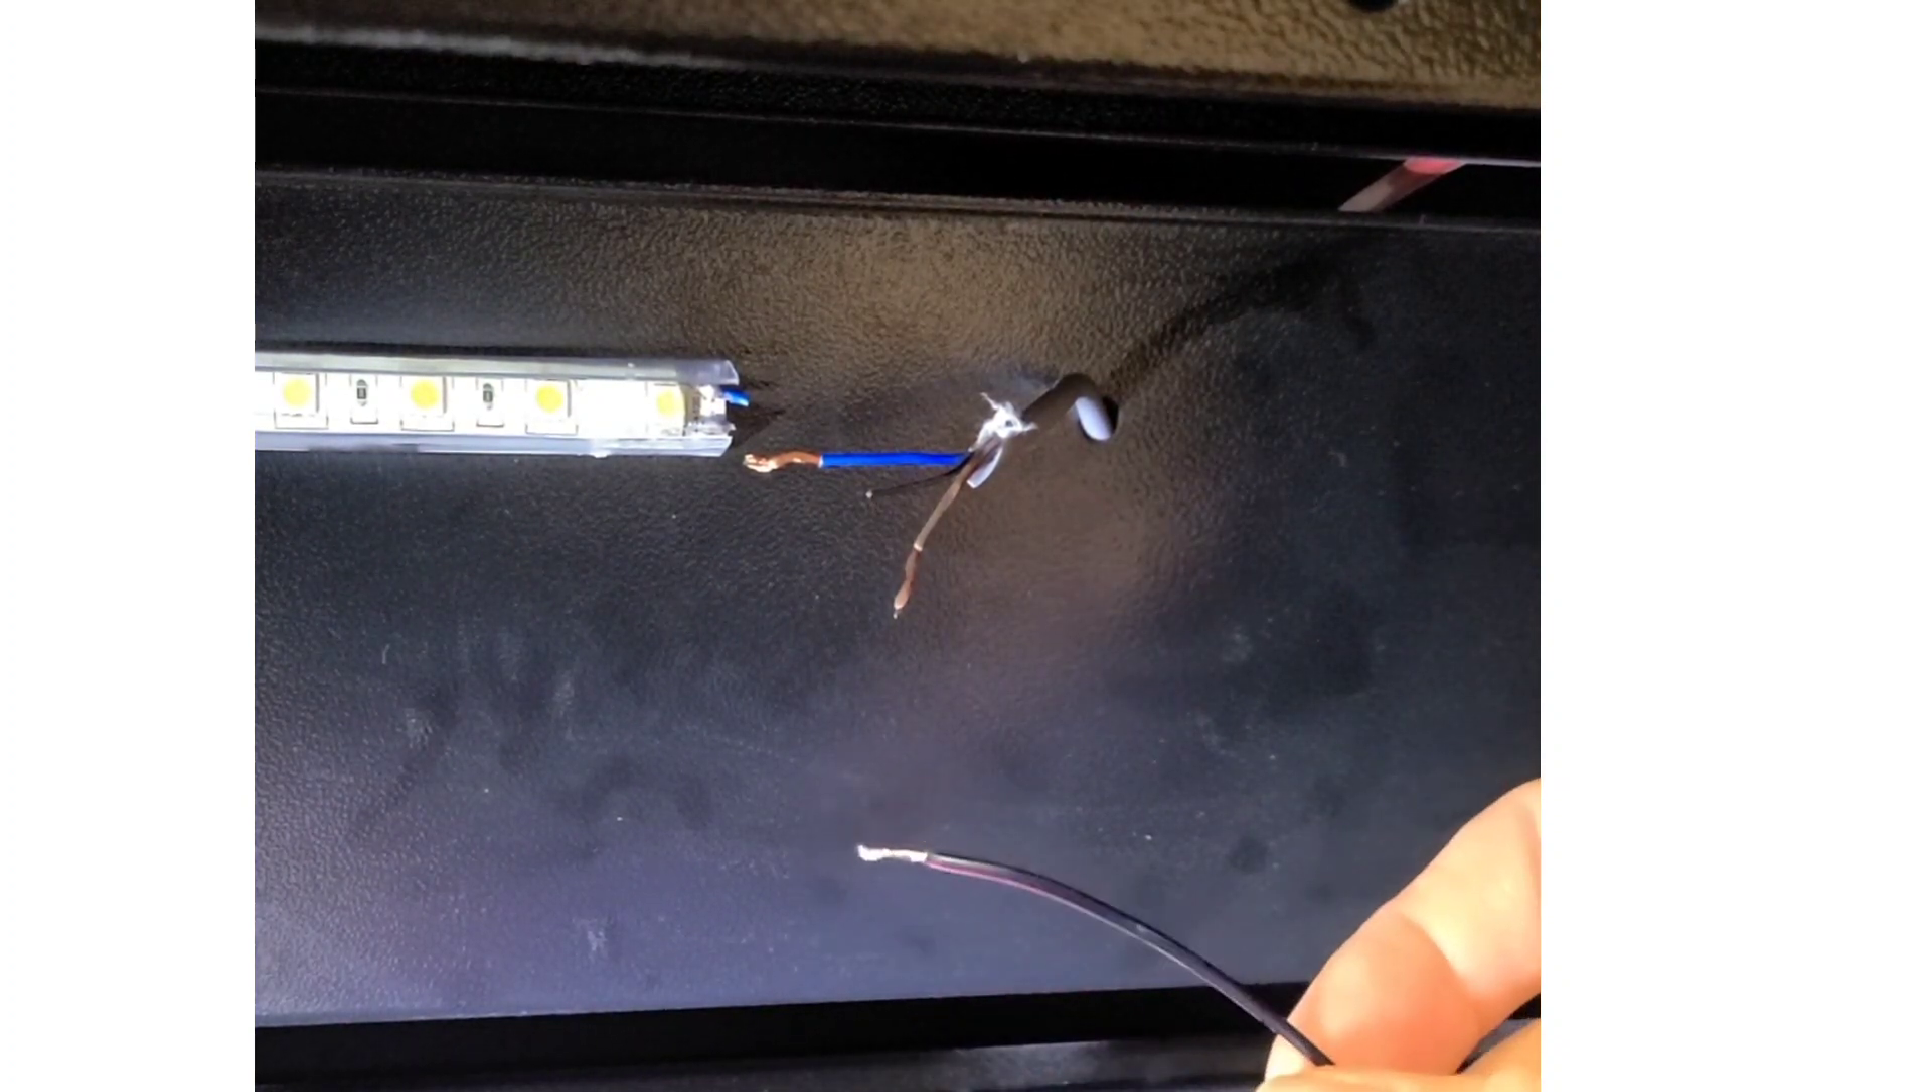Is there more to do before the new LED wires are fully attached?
Yes.